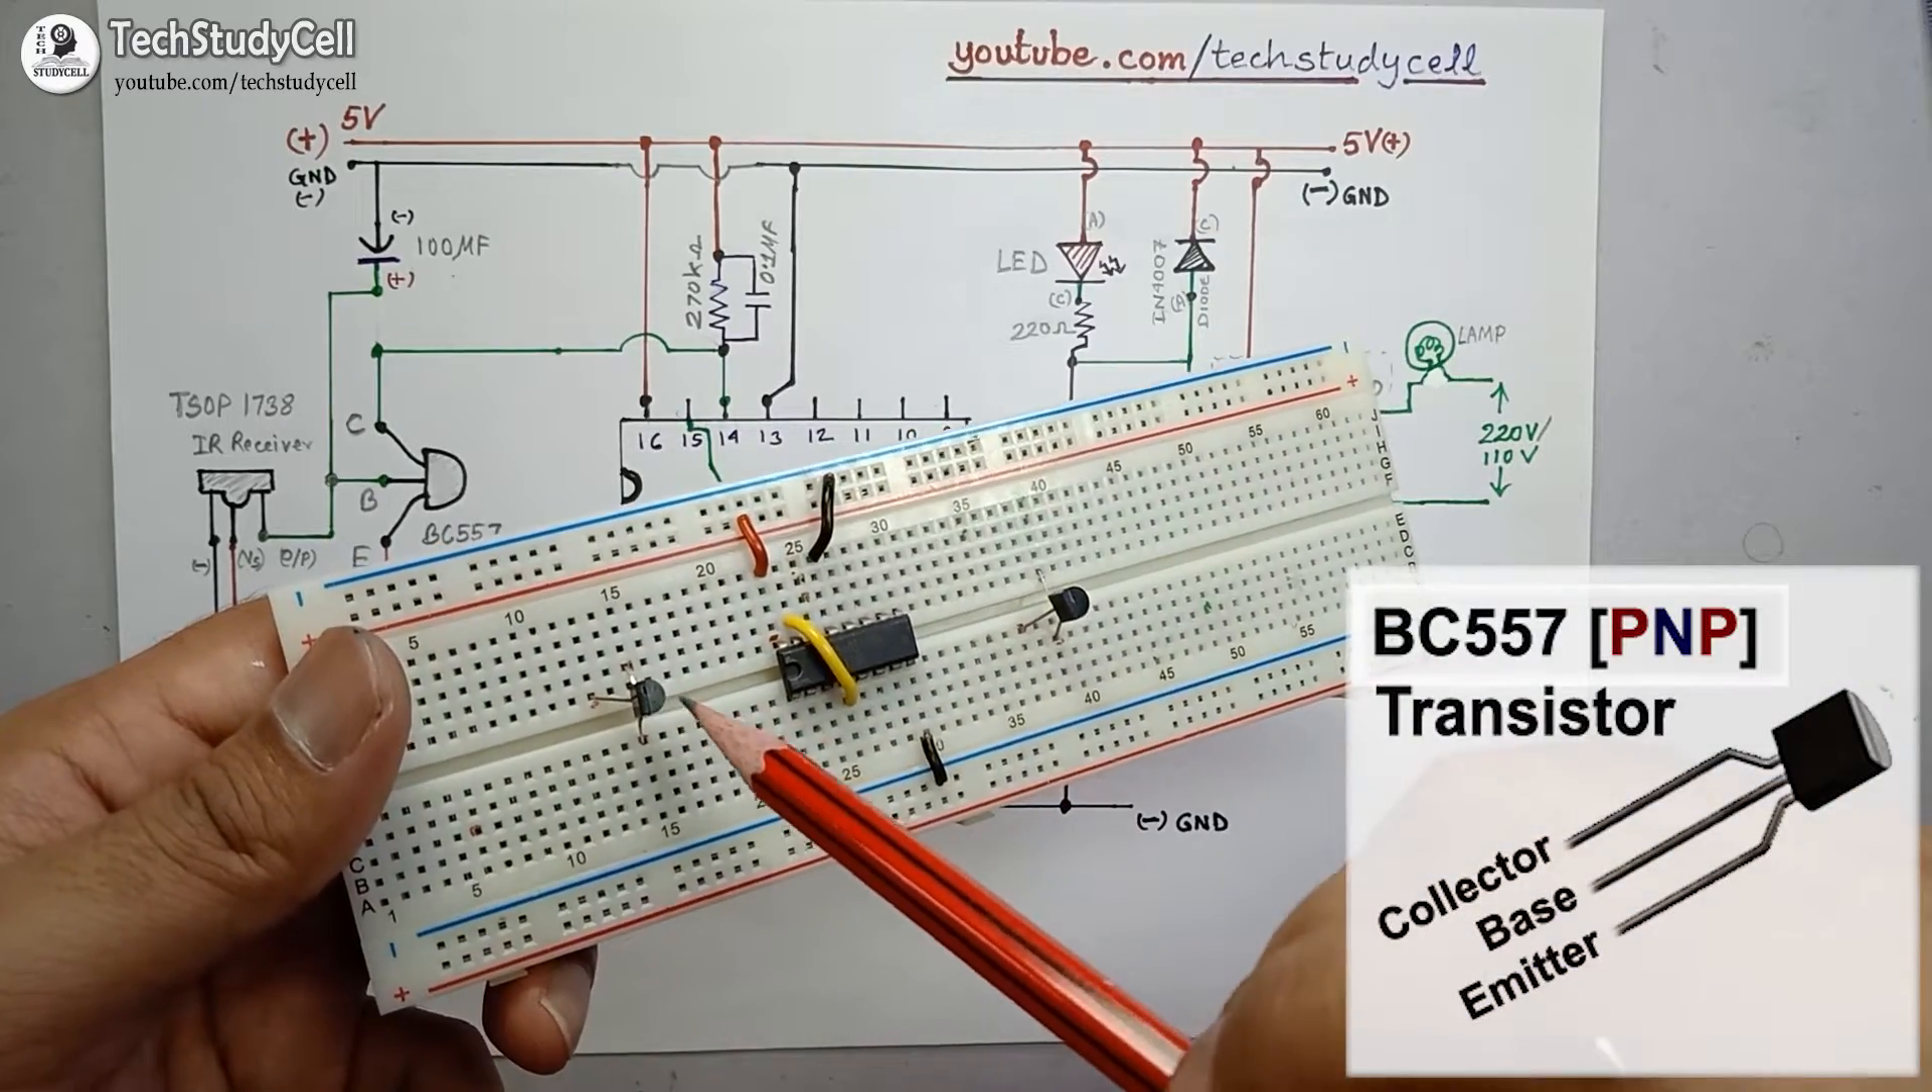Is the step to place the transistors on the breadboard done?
Yes.